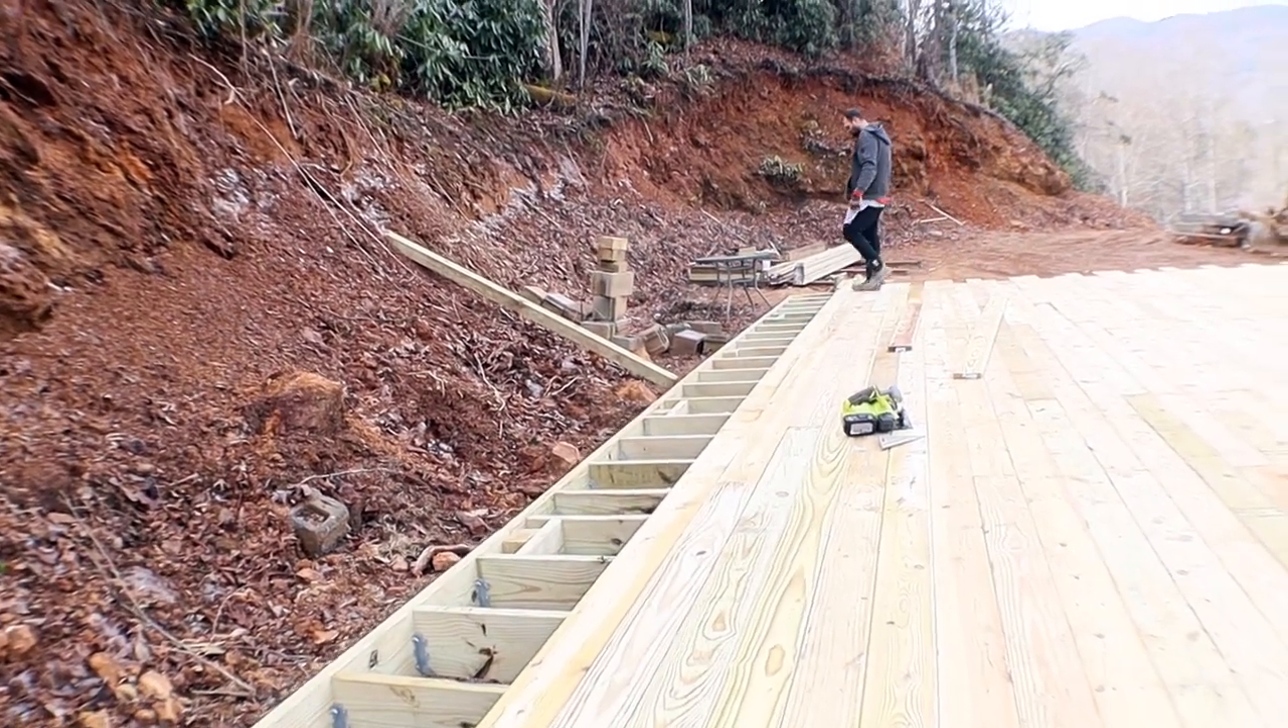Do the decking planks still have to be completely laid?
Yes.